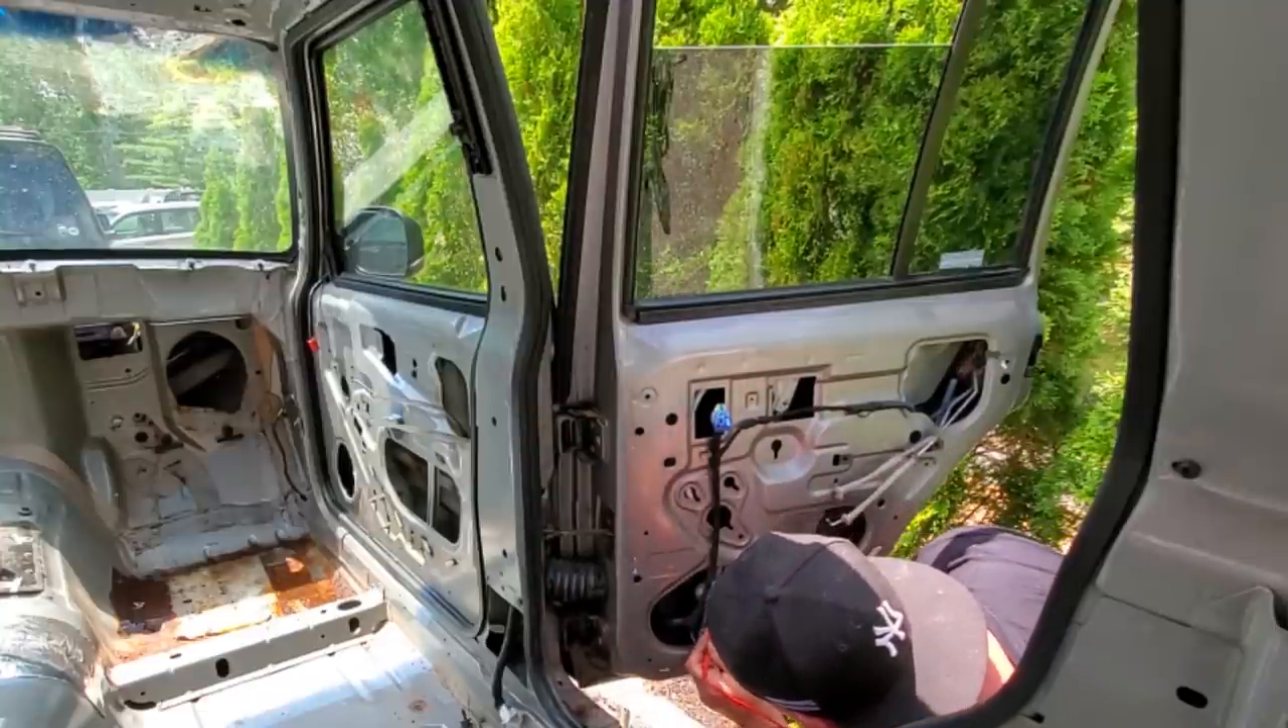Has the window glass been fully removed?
No.